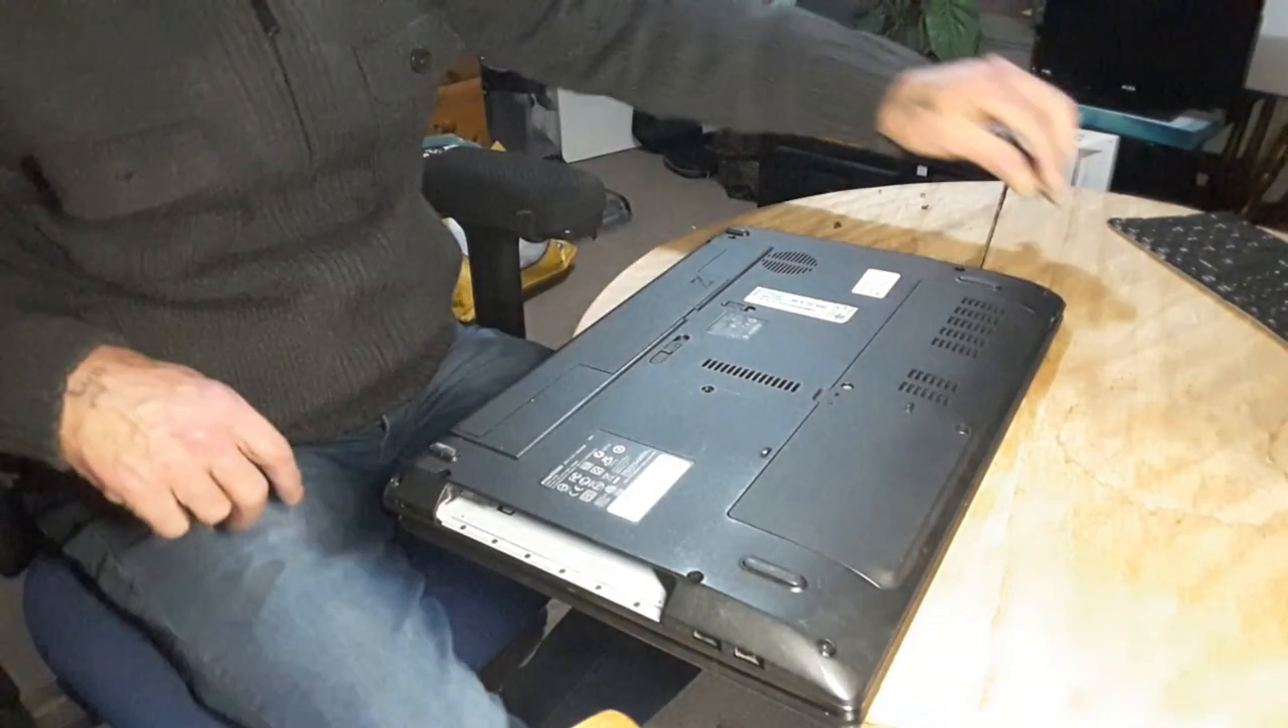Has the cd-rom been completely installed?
No.